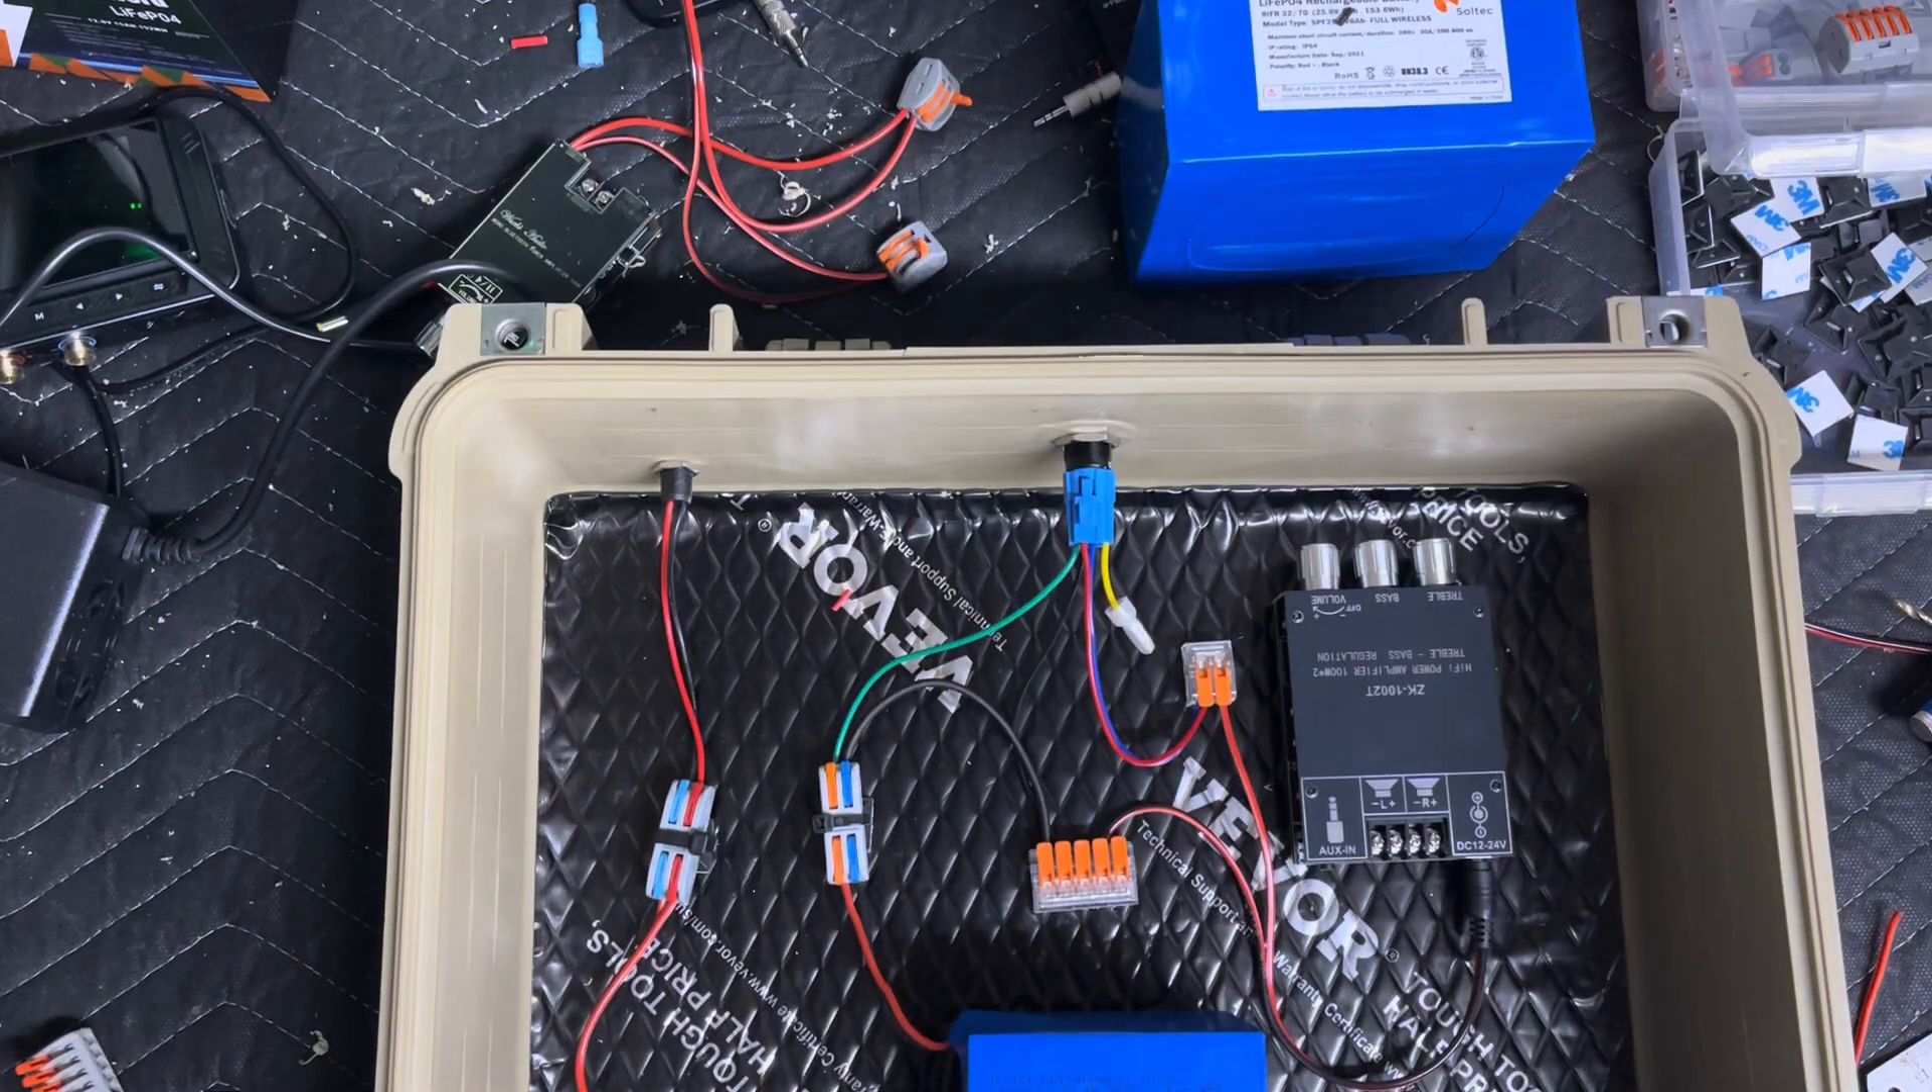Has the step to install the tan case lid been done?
No.